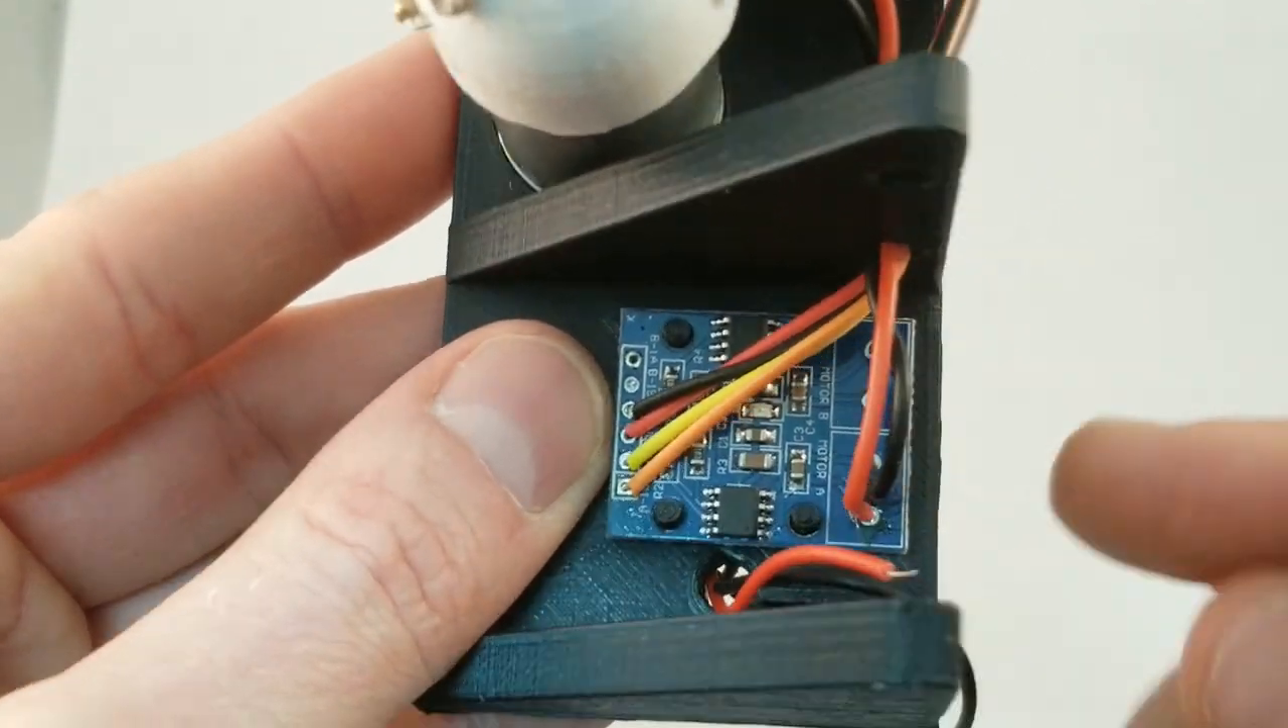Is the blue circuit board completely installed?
Yes.